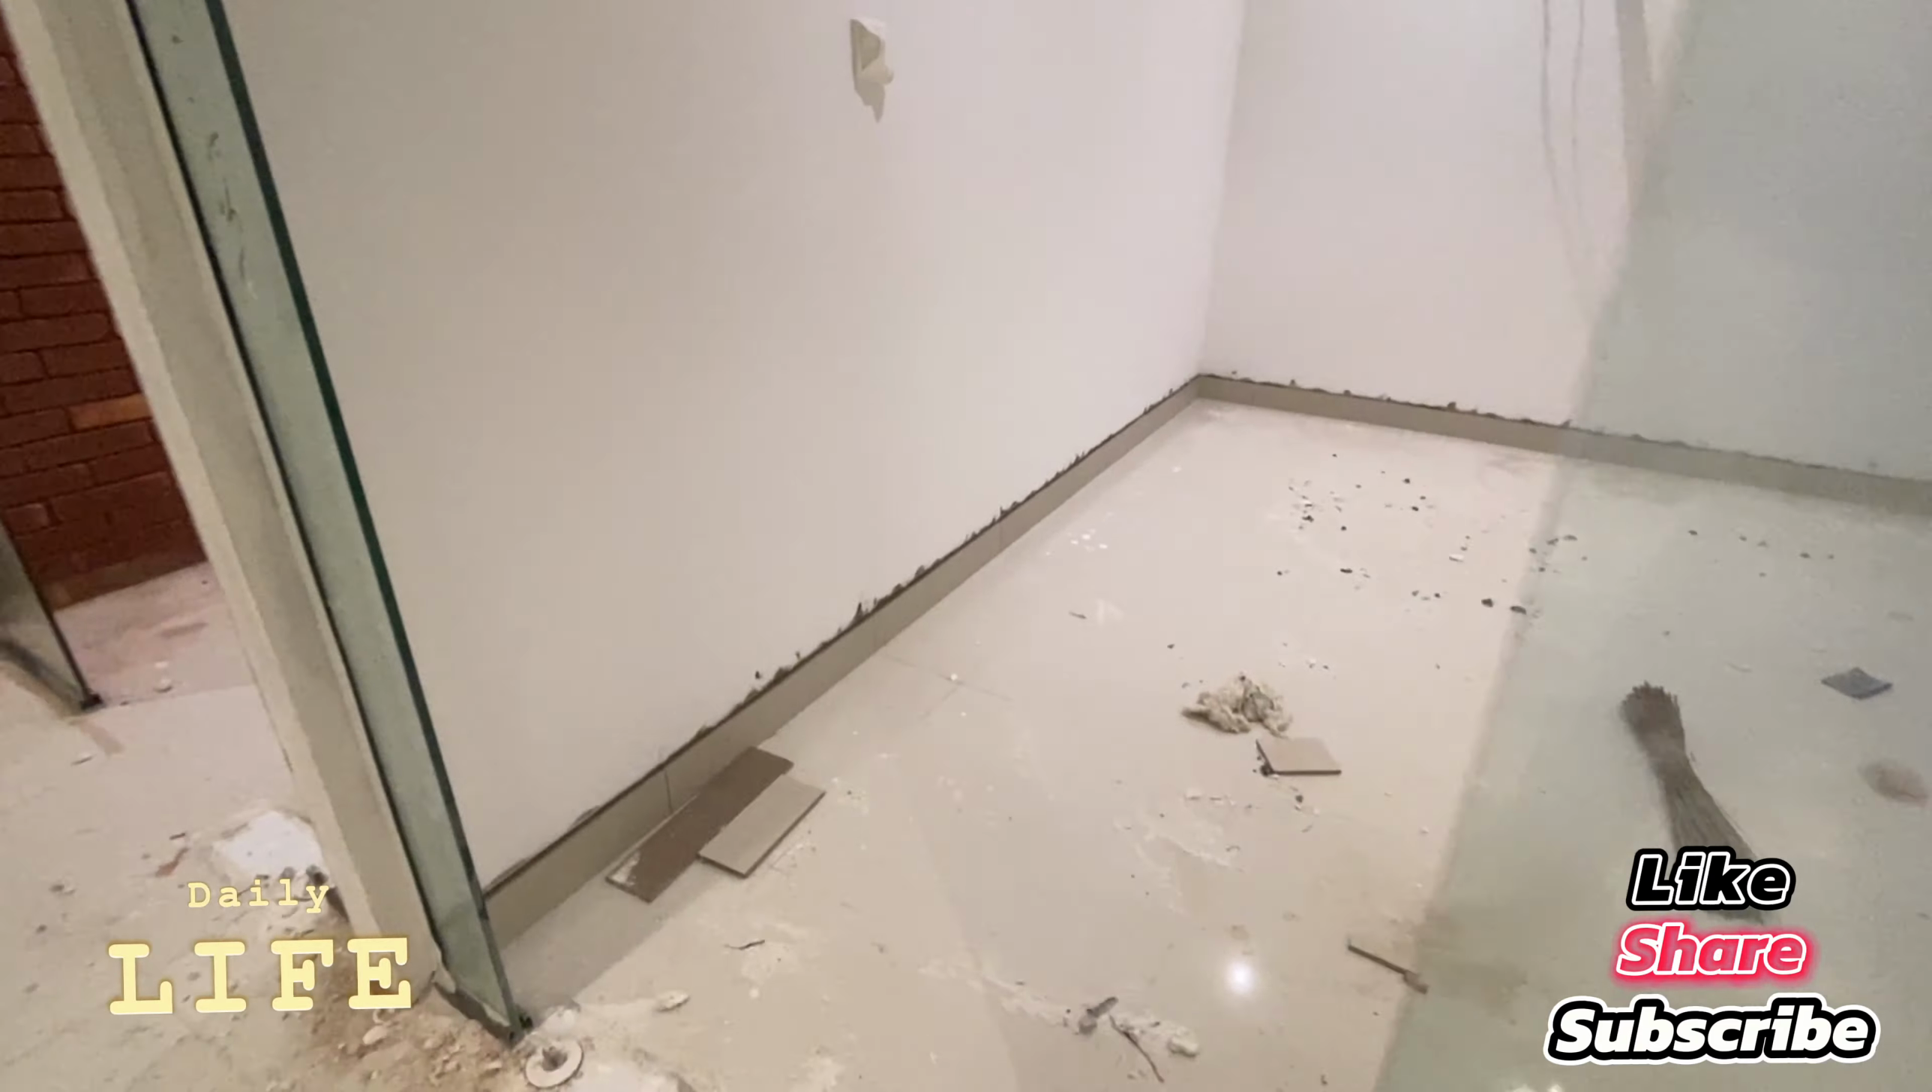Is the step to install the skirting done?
Yes.